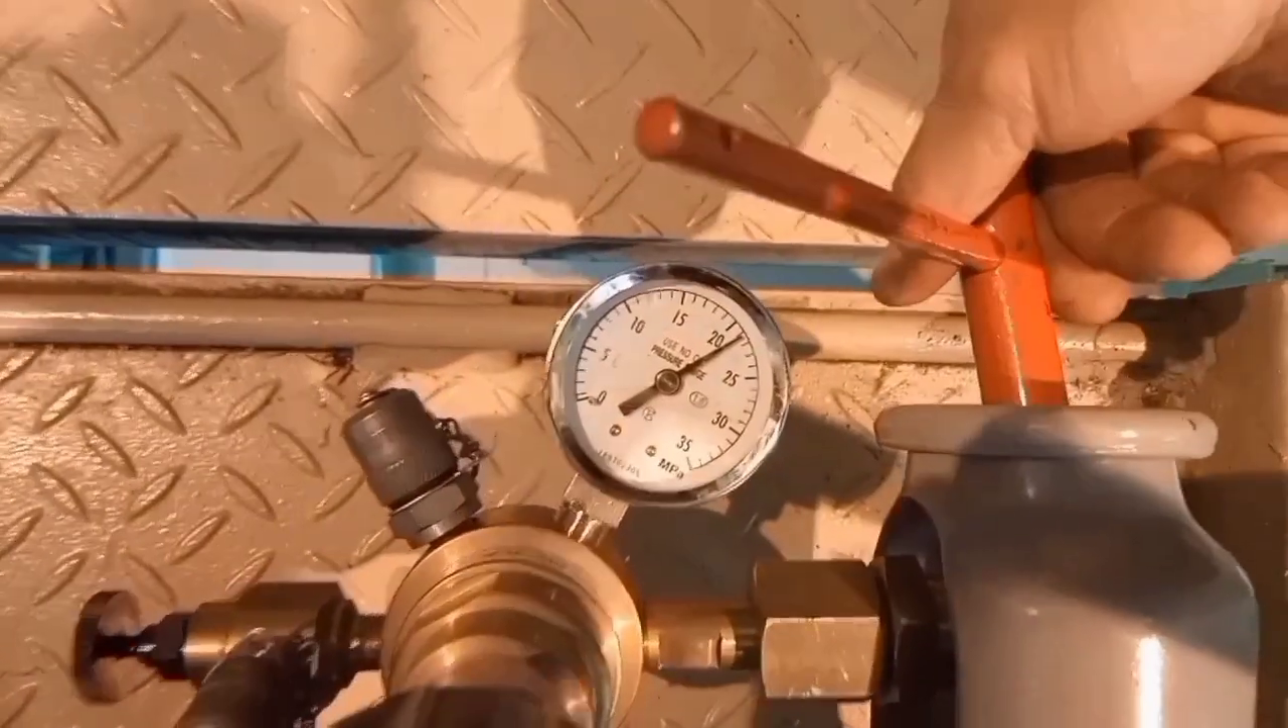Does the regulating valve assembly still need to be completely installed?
No.